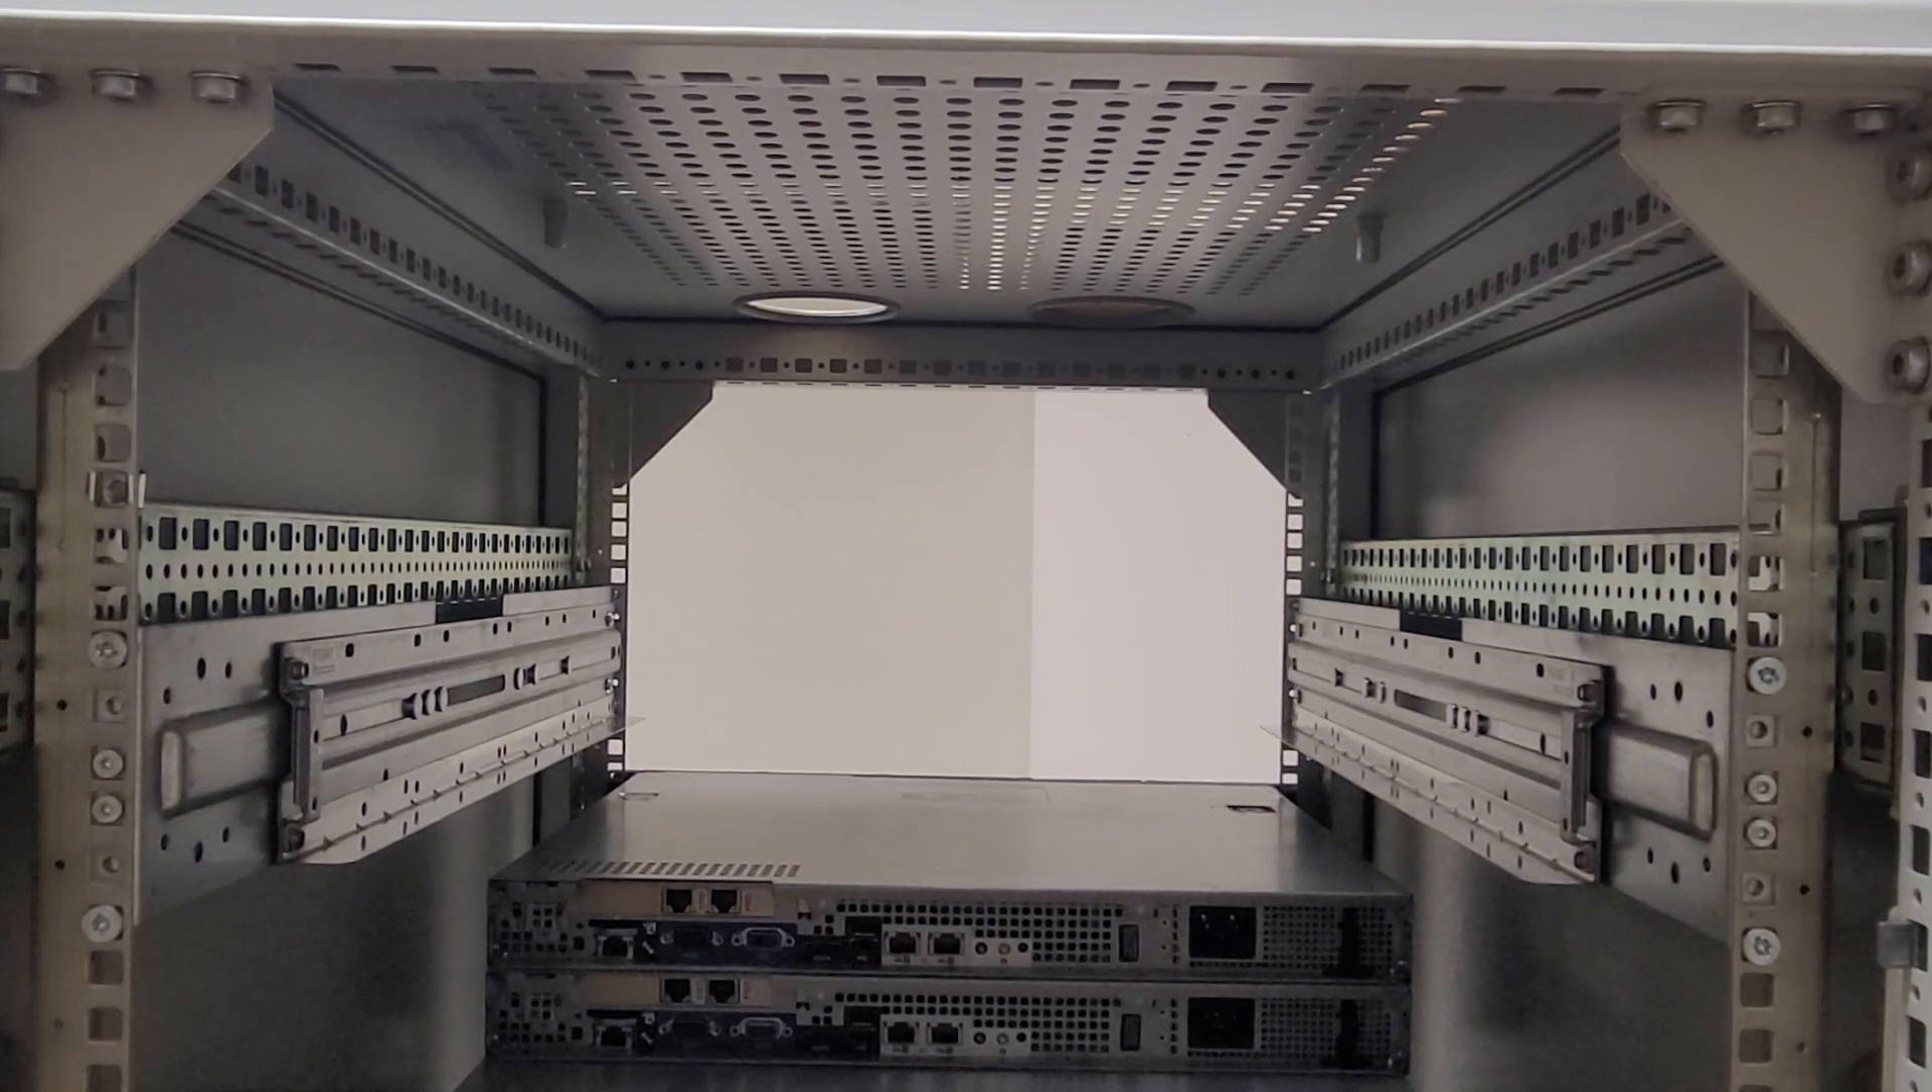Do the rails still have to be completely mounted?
No.